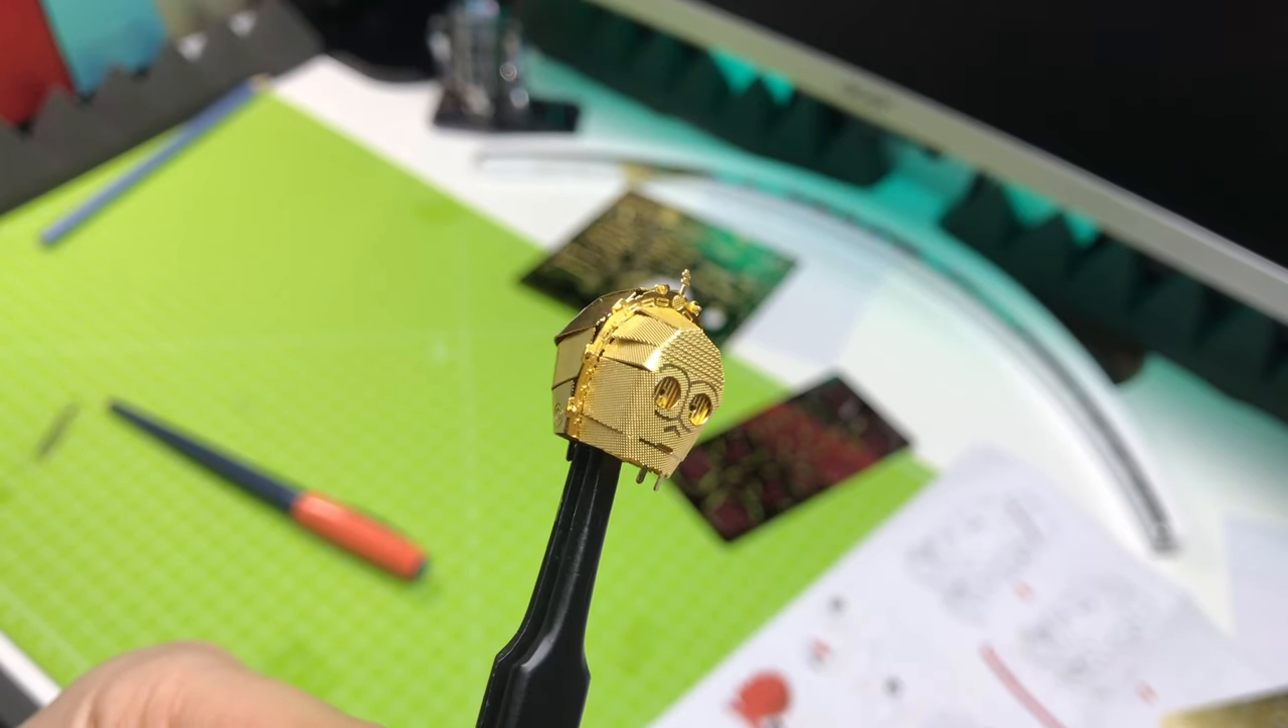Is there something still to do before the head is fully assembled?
No.